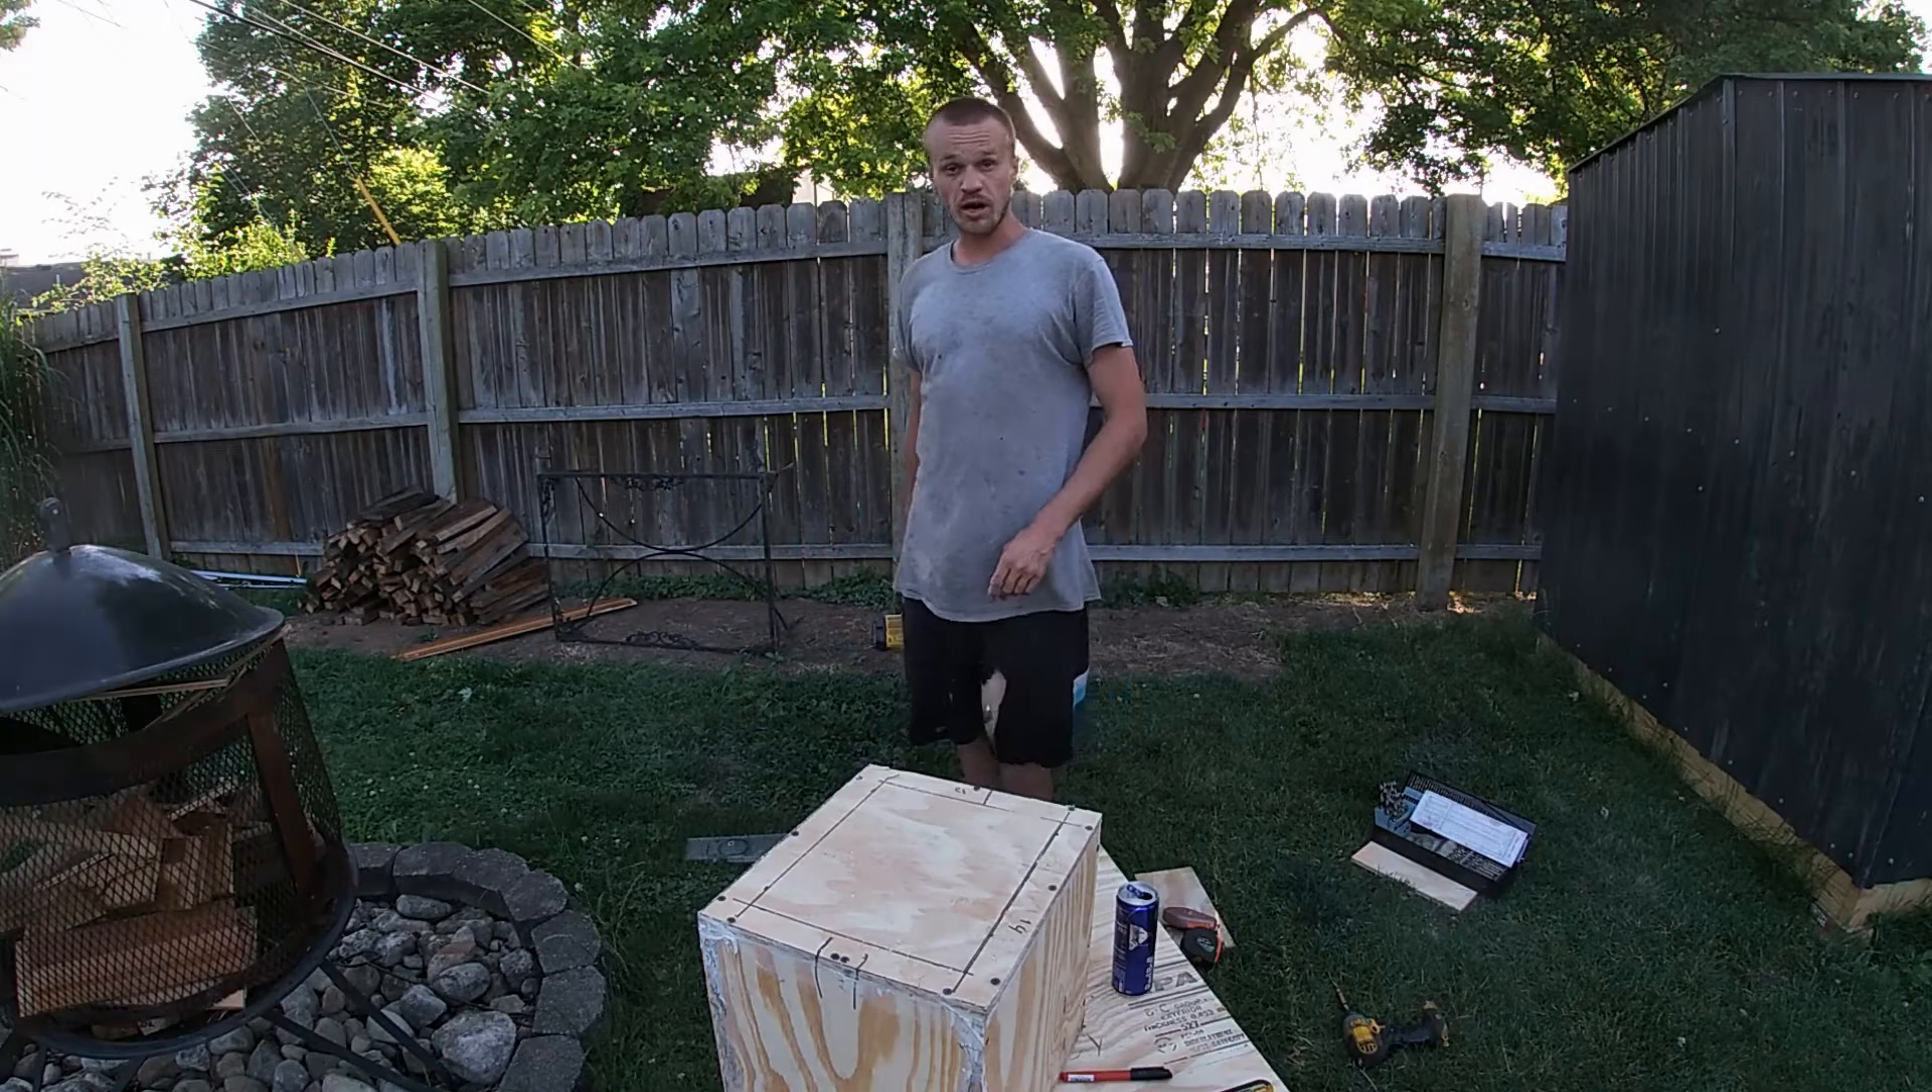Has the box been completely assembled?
Yes.